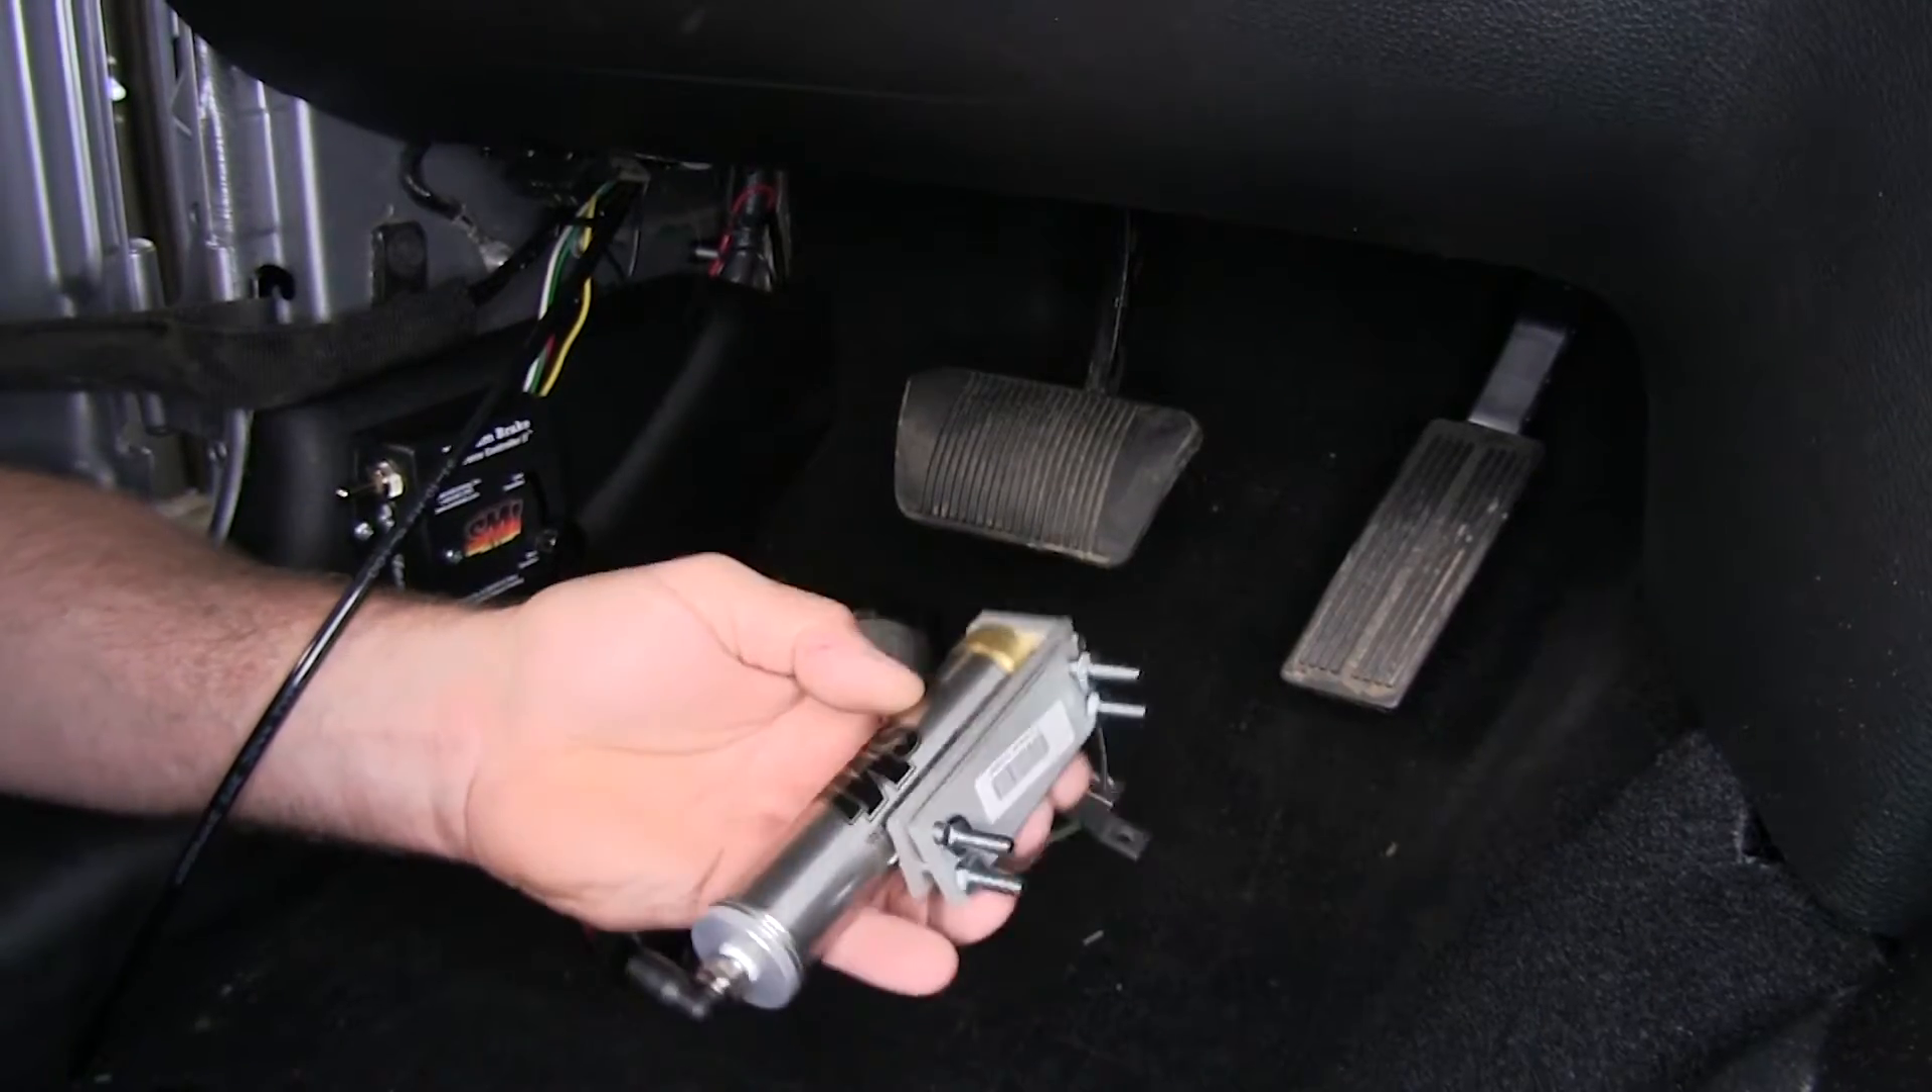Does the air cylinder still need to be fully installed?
Yes.